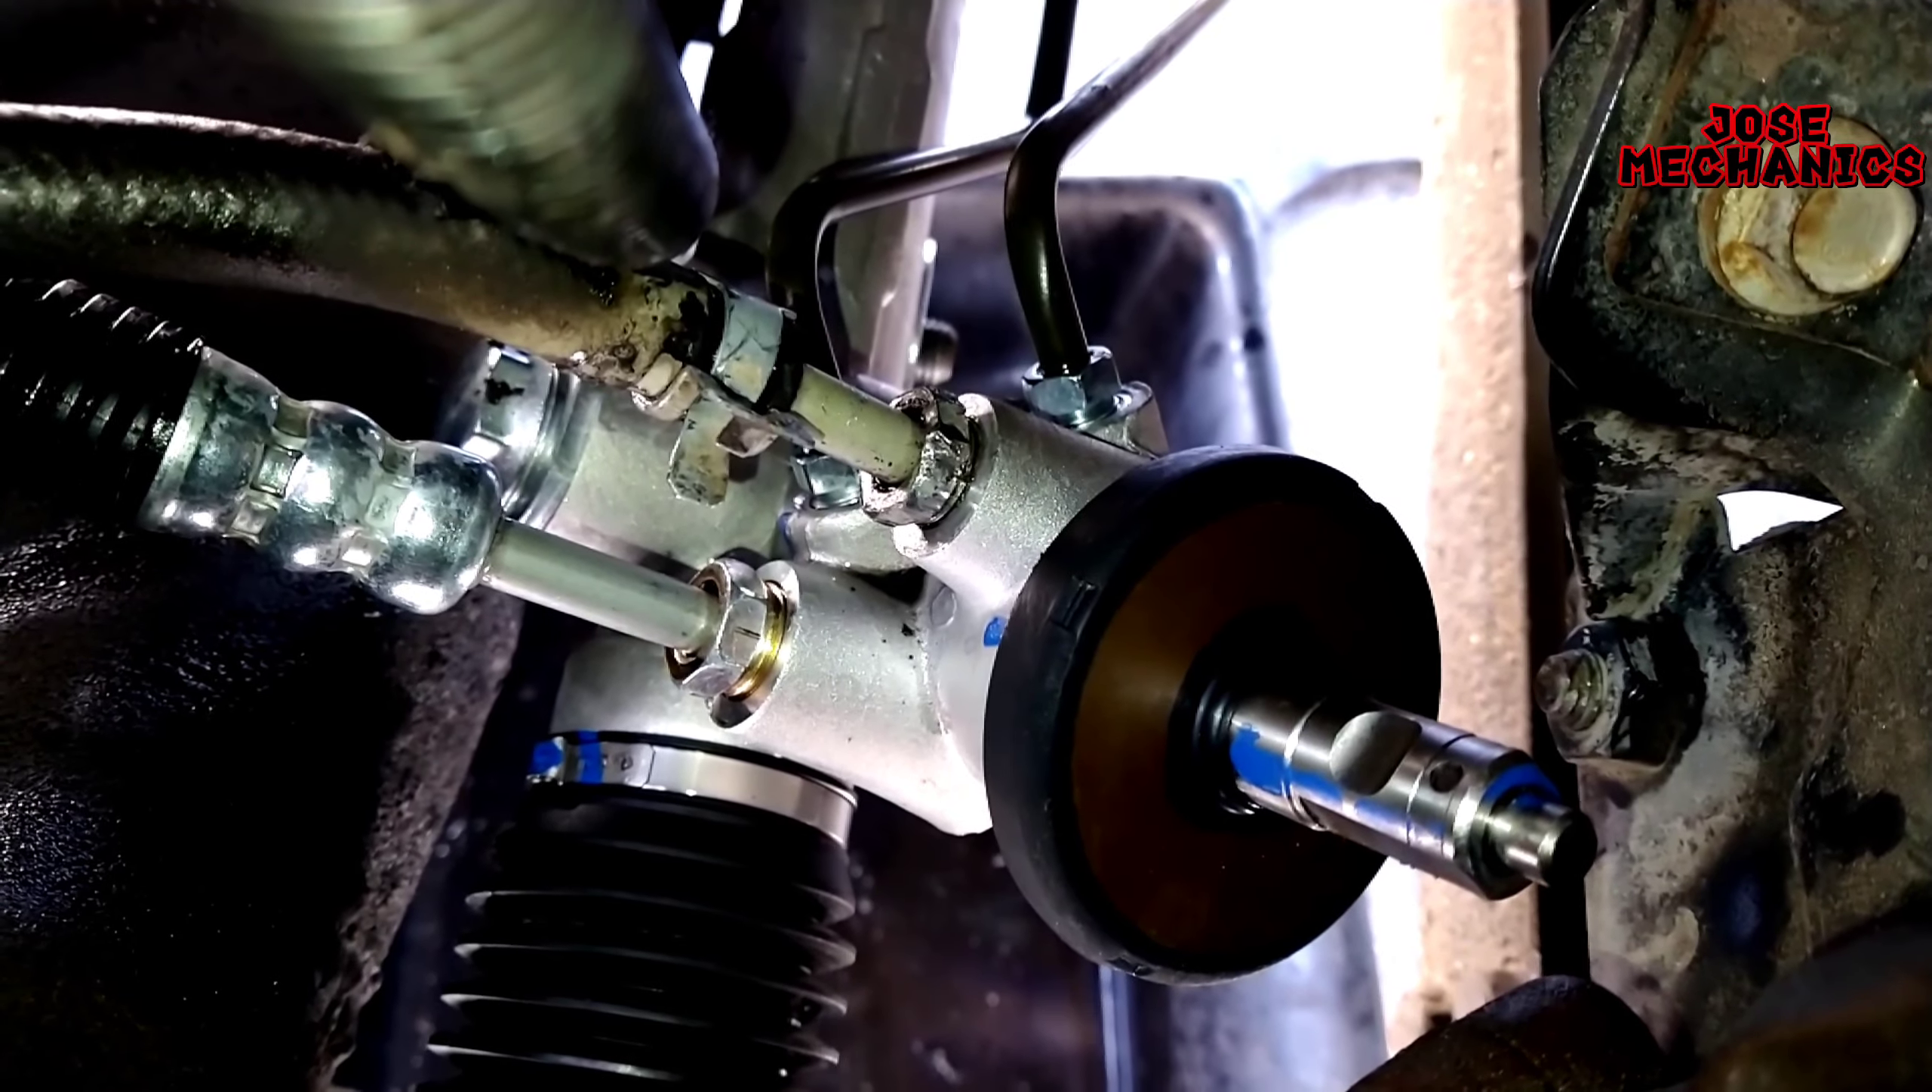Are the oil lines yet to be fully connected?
No.